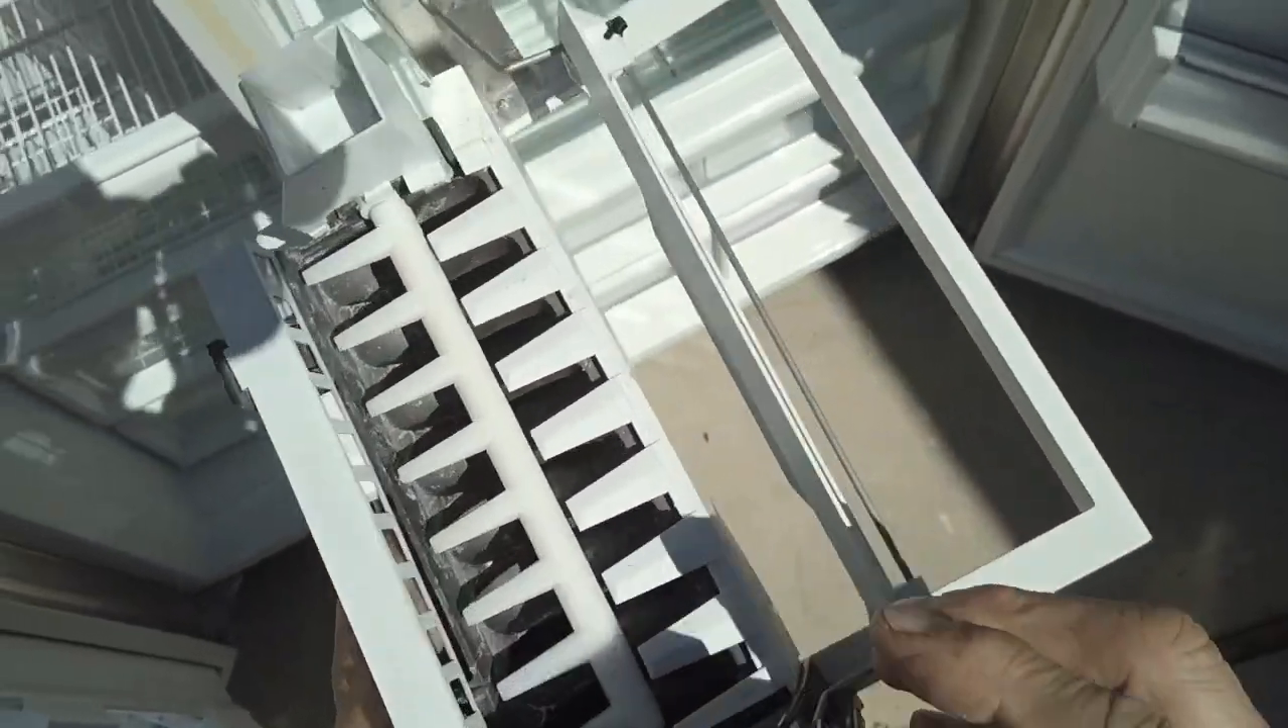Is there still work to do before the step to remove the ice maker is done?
No.